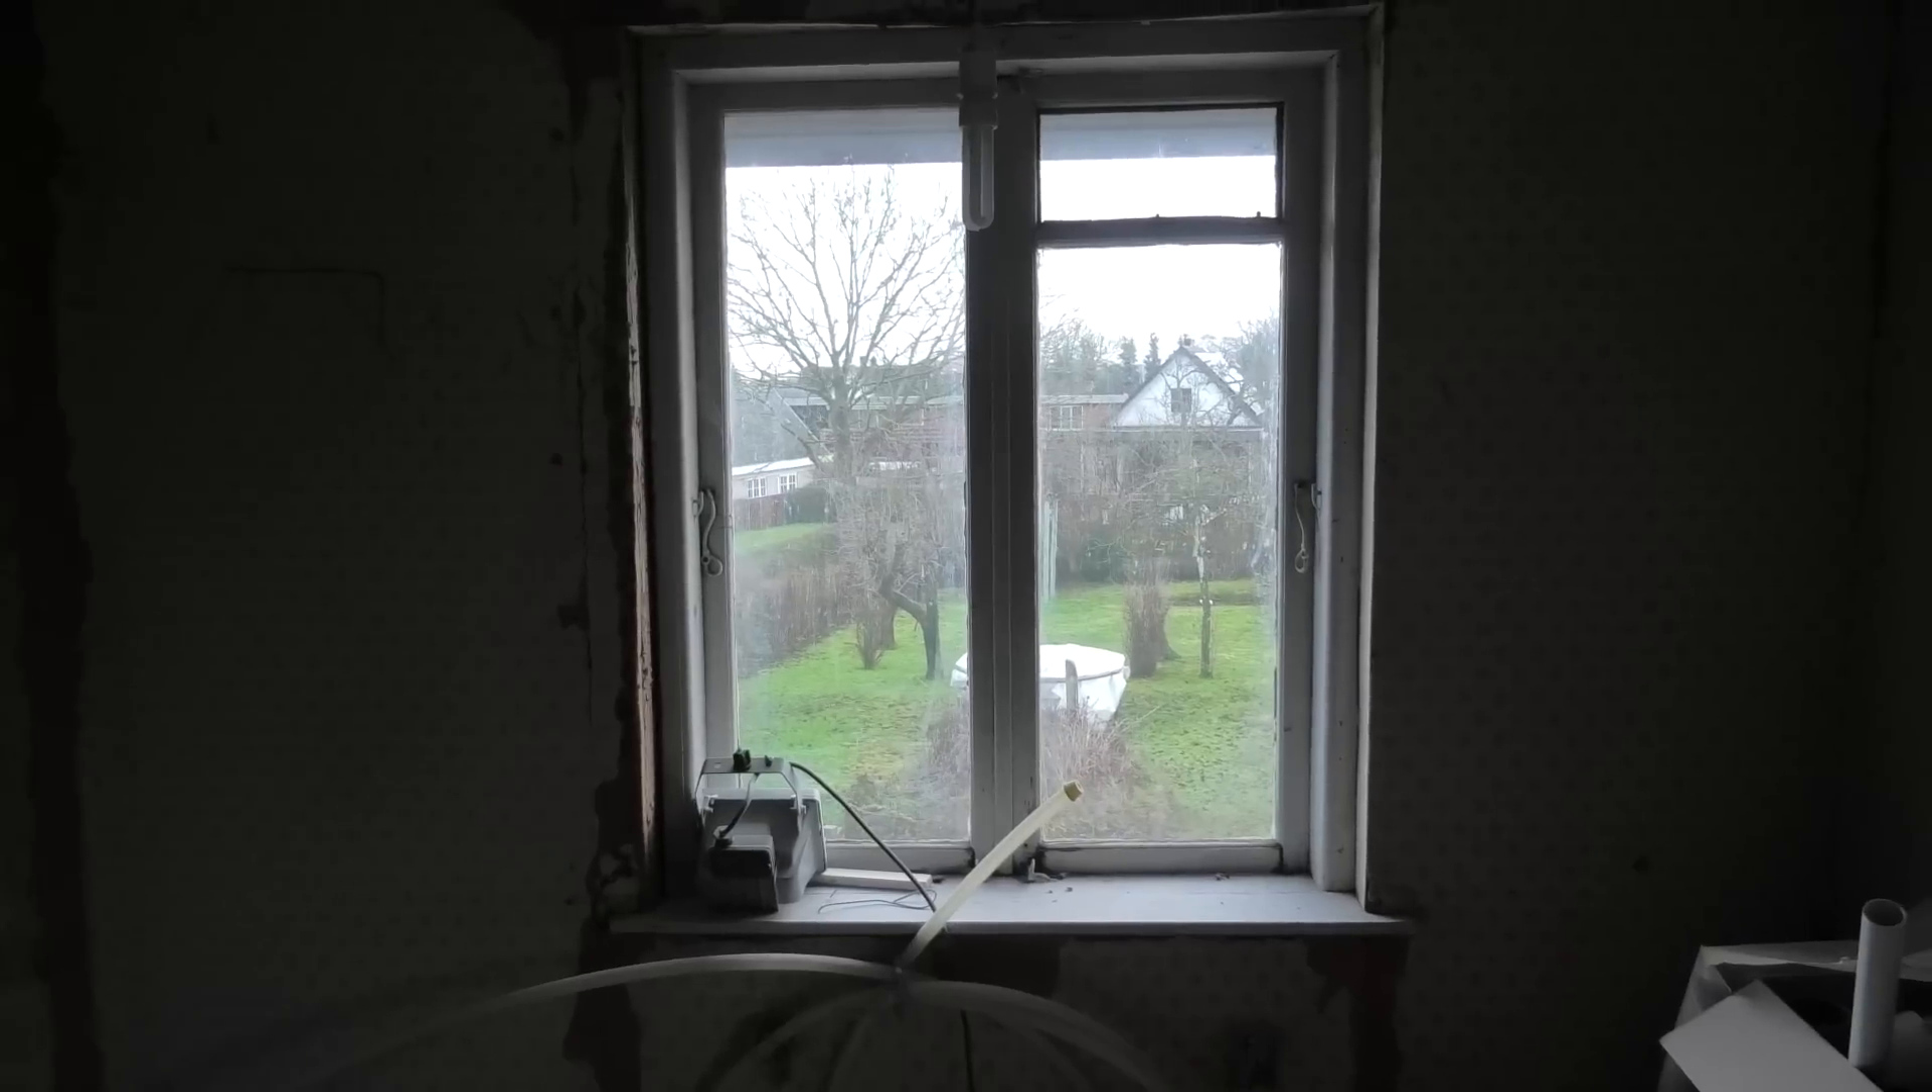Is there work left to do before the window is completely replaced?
Yes.